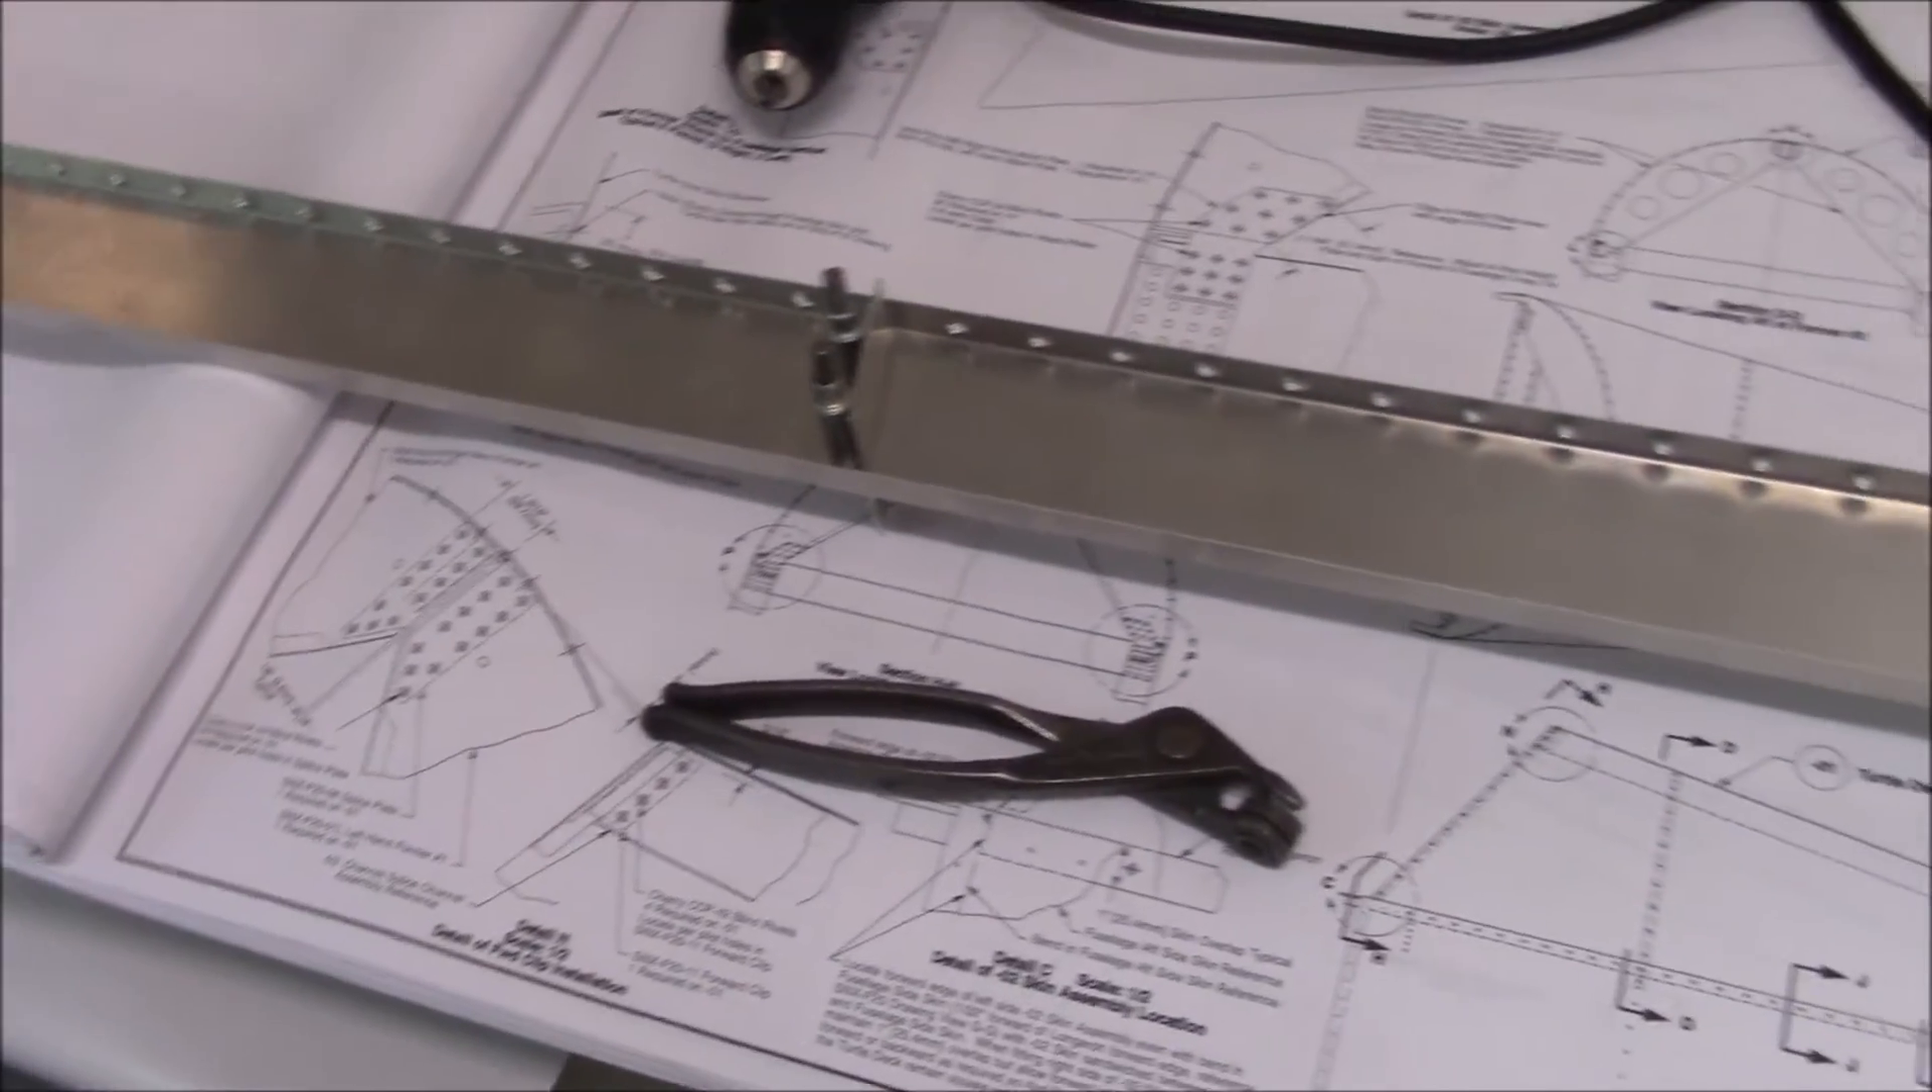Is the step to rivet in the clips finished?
No.